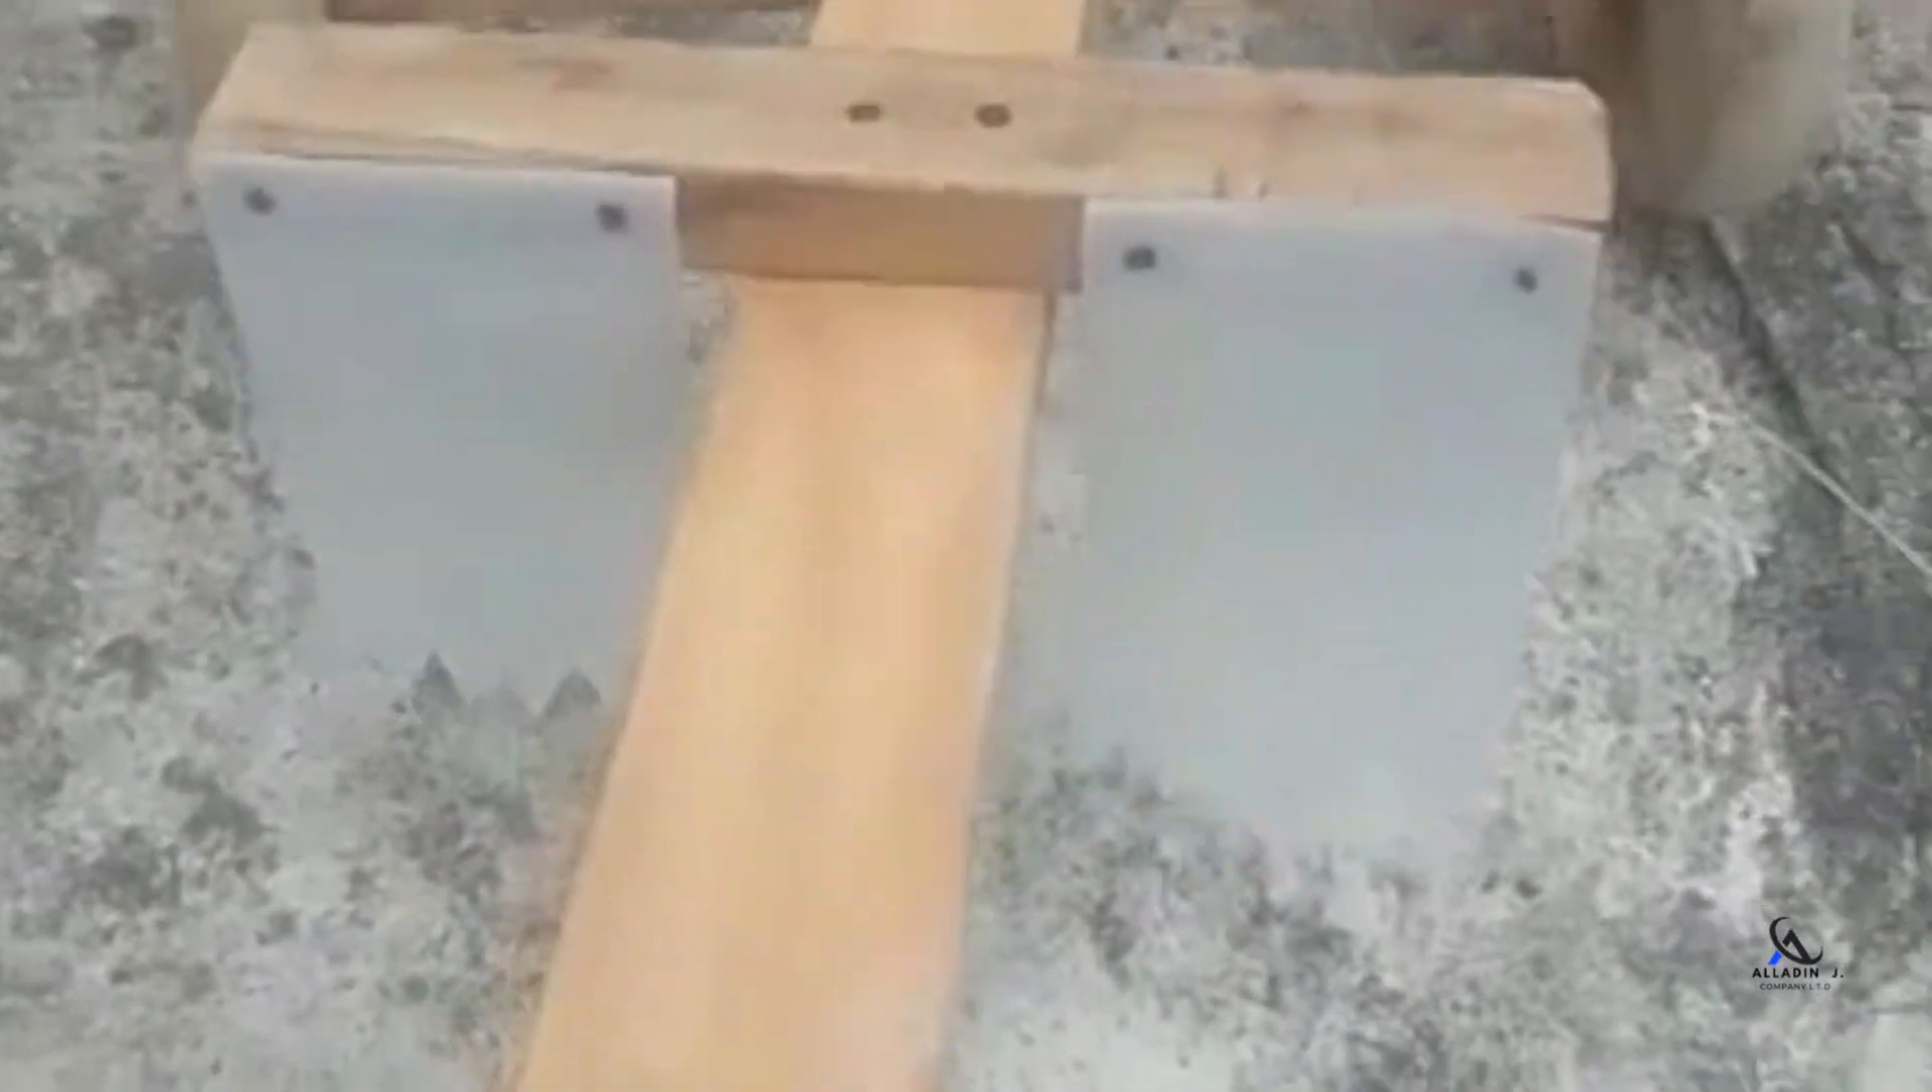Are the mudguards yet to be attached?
No.